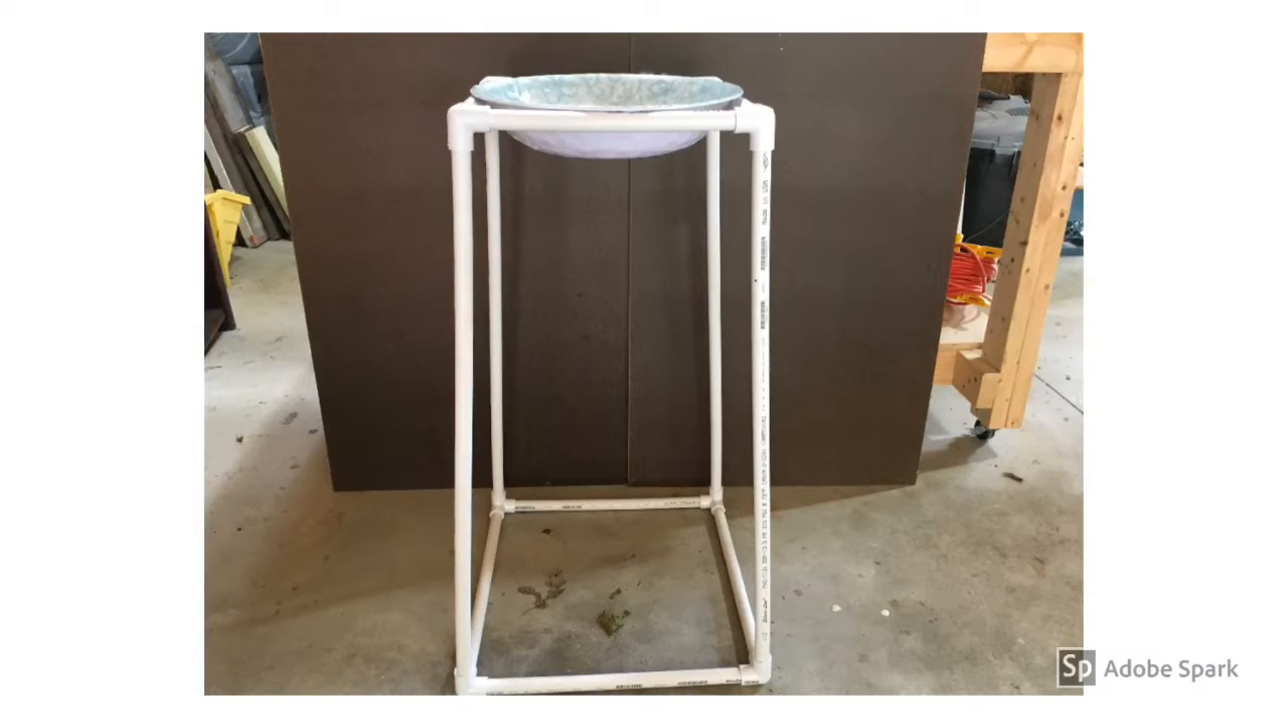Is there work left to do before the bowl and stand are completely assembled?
No.